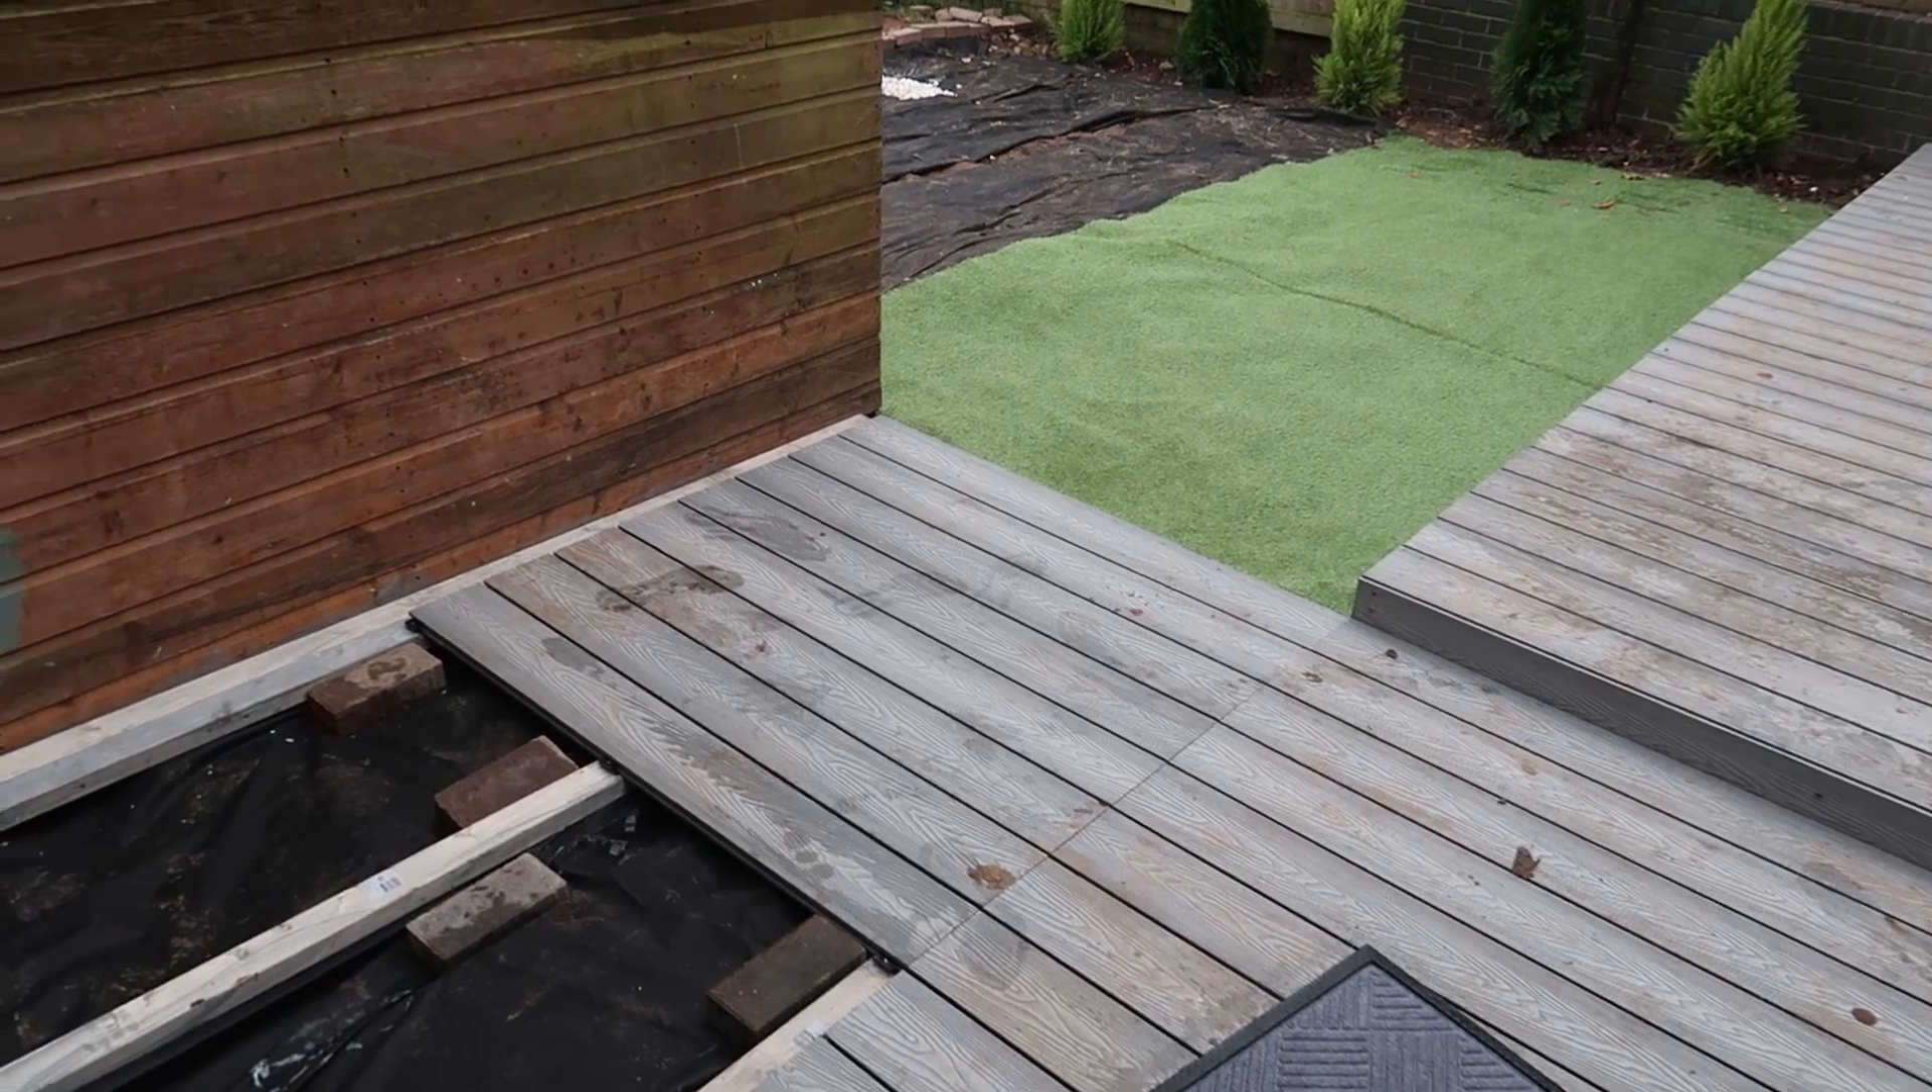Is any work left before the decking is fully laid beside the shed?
Yes.